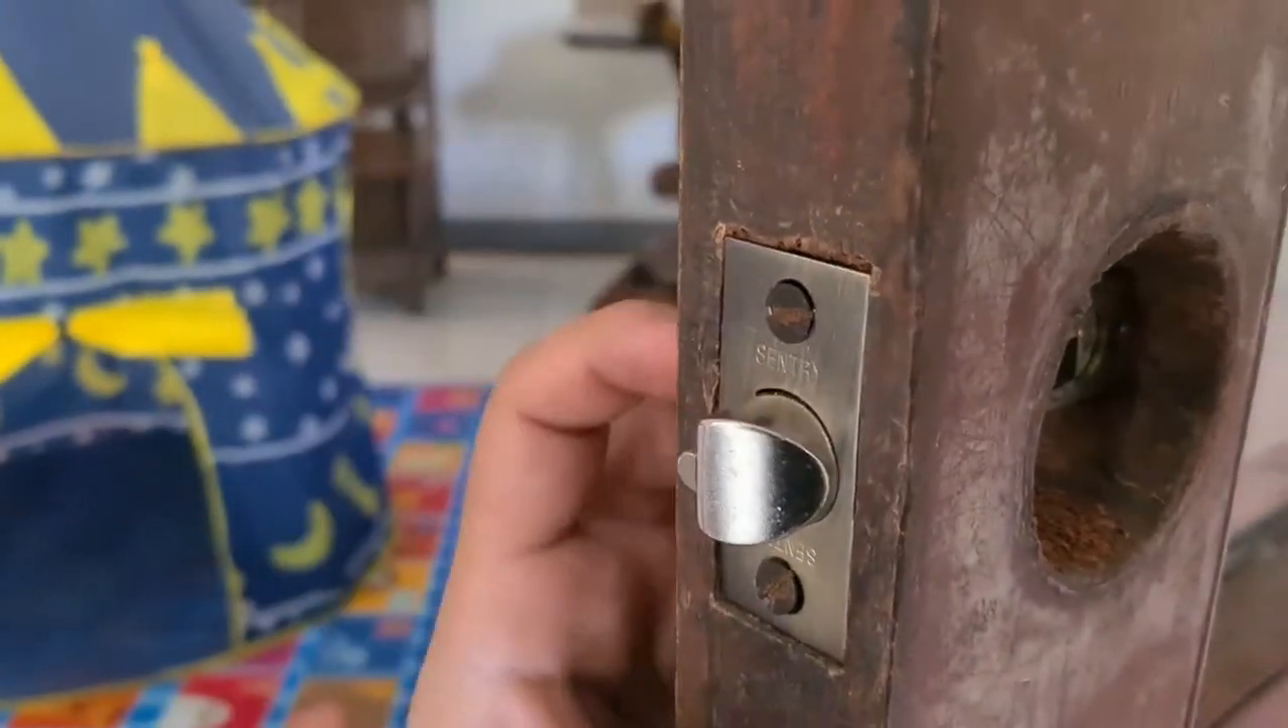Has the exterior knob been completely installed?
No.